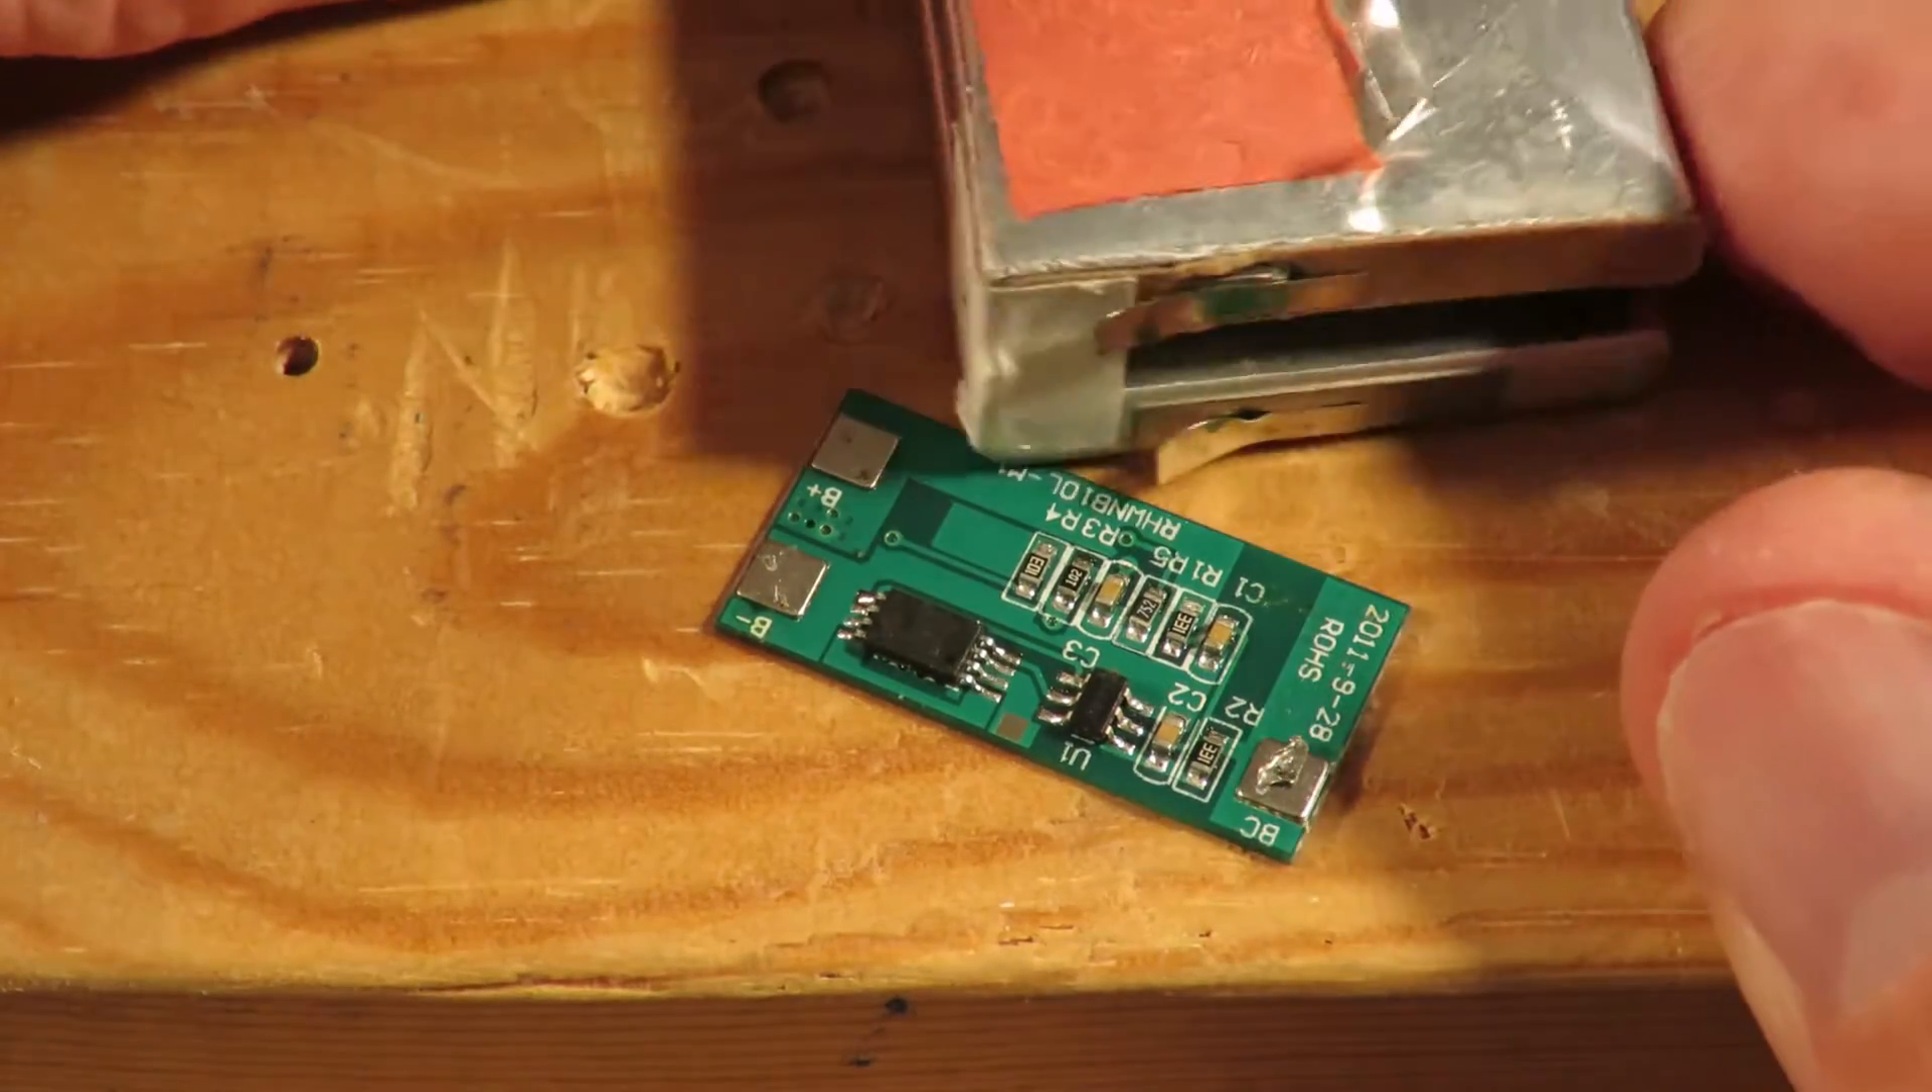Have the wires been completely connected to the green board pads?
No.